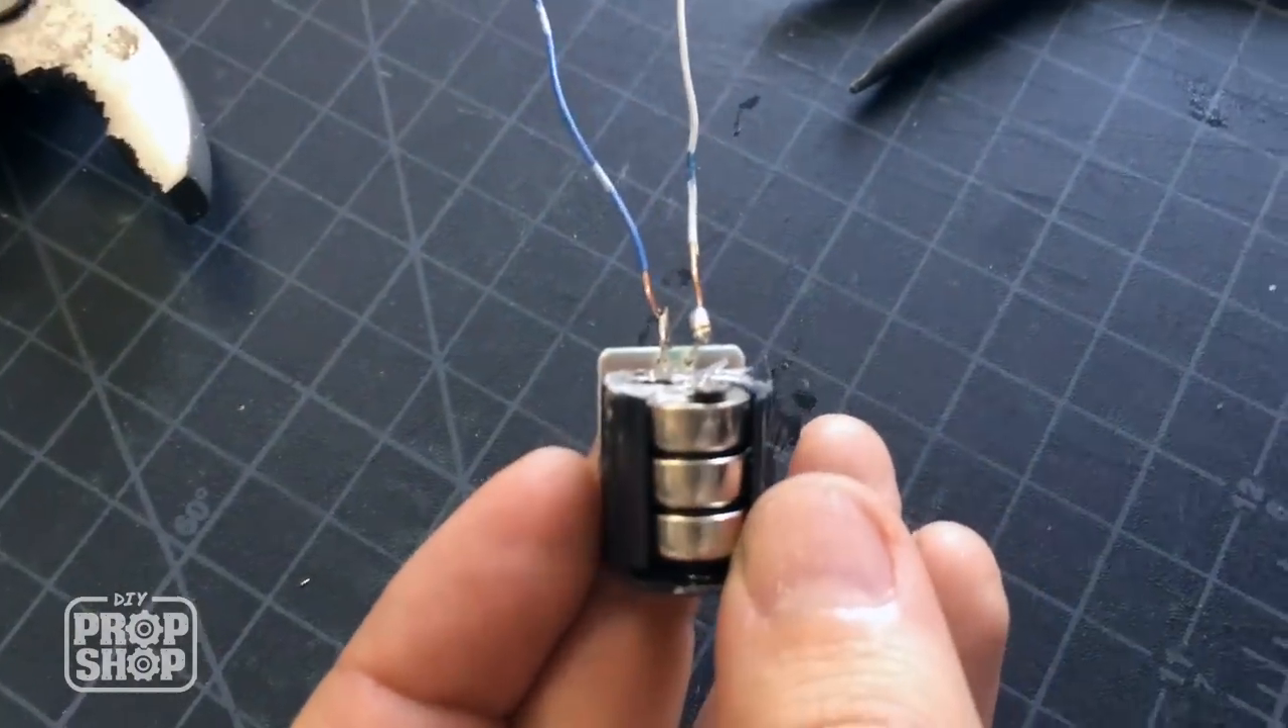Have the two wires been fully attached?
Yes.